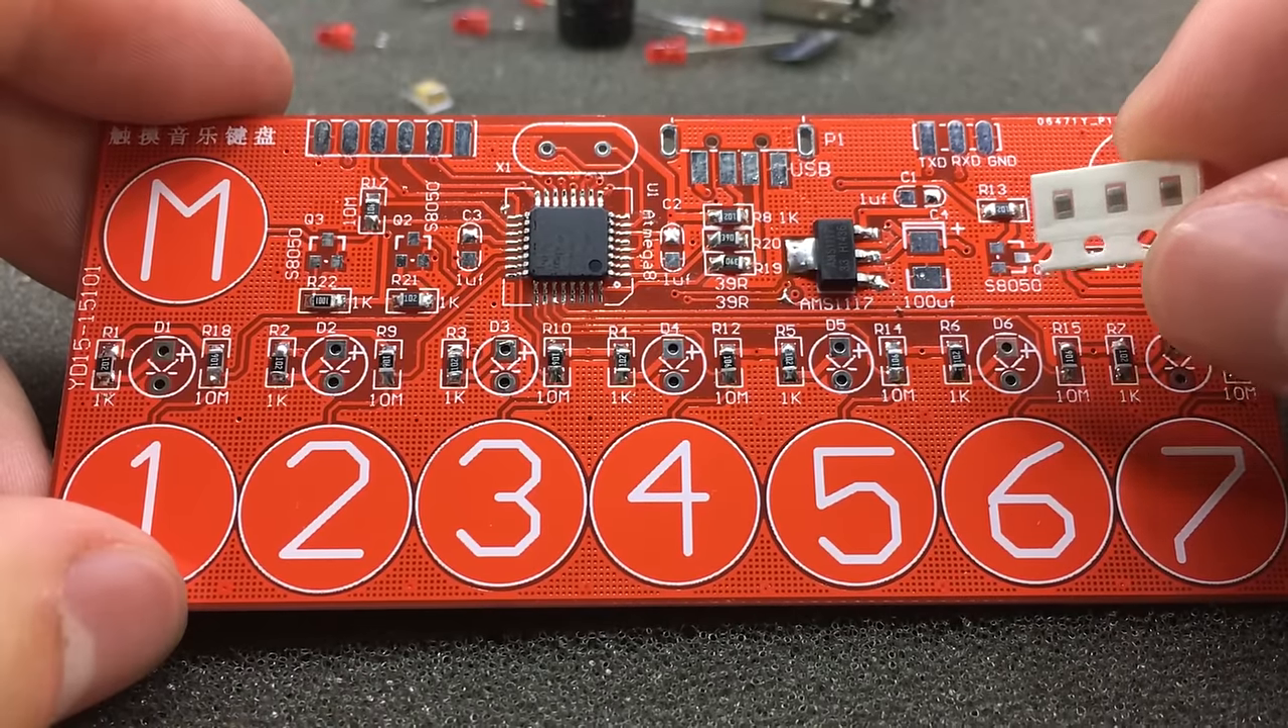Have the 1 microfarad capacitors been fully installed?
No.